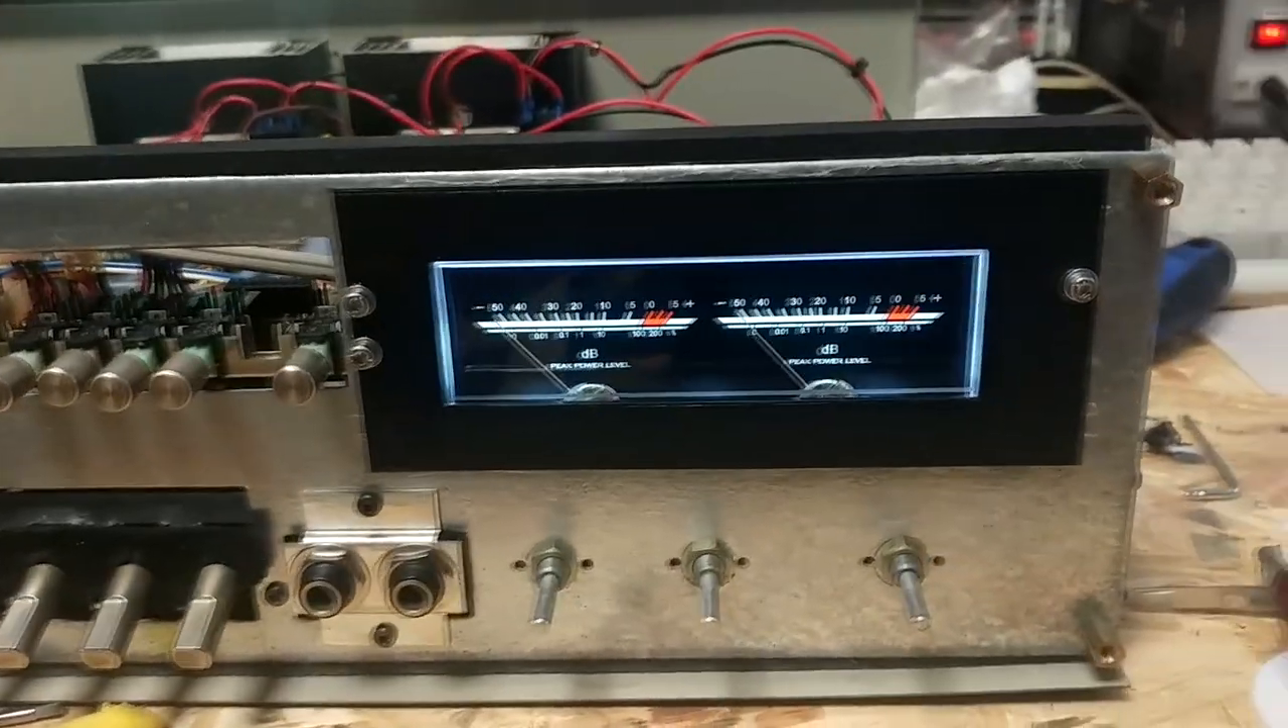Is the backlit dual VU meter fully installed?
Yes.